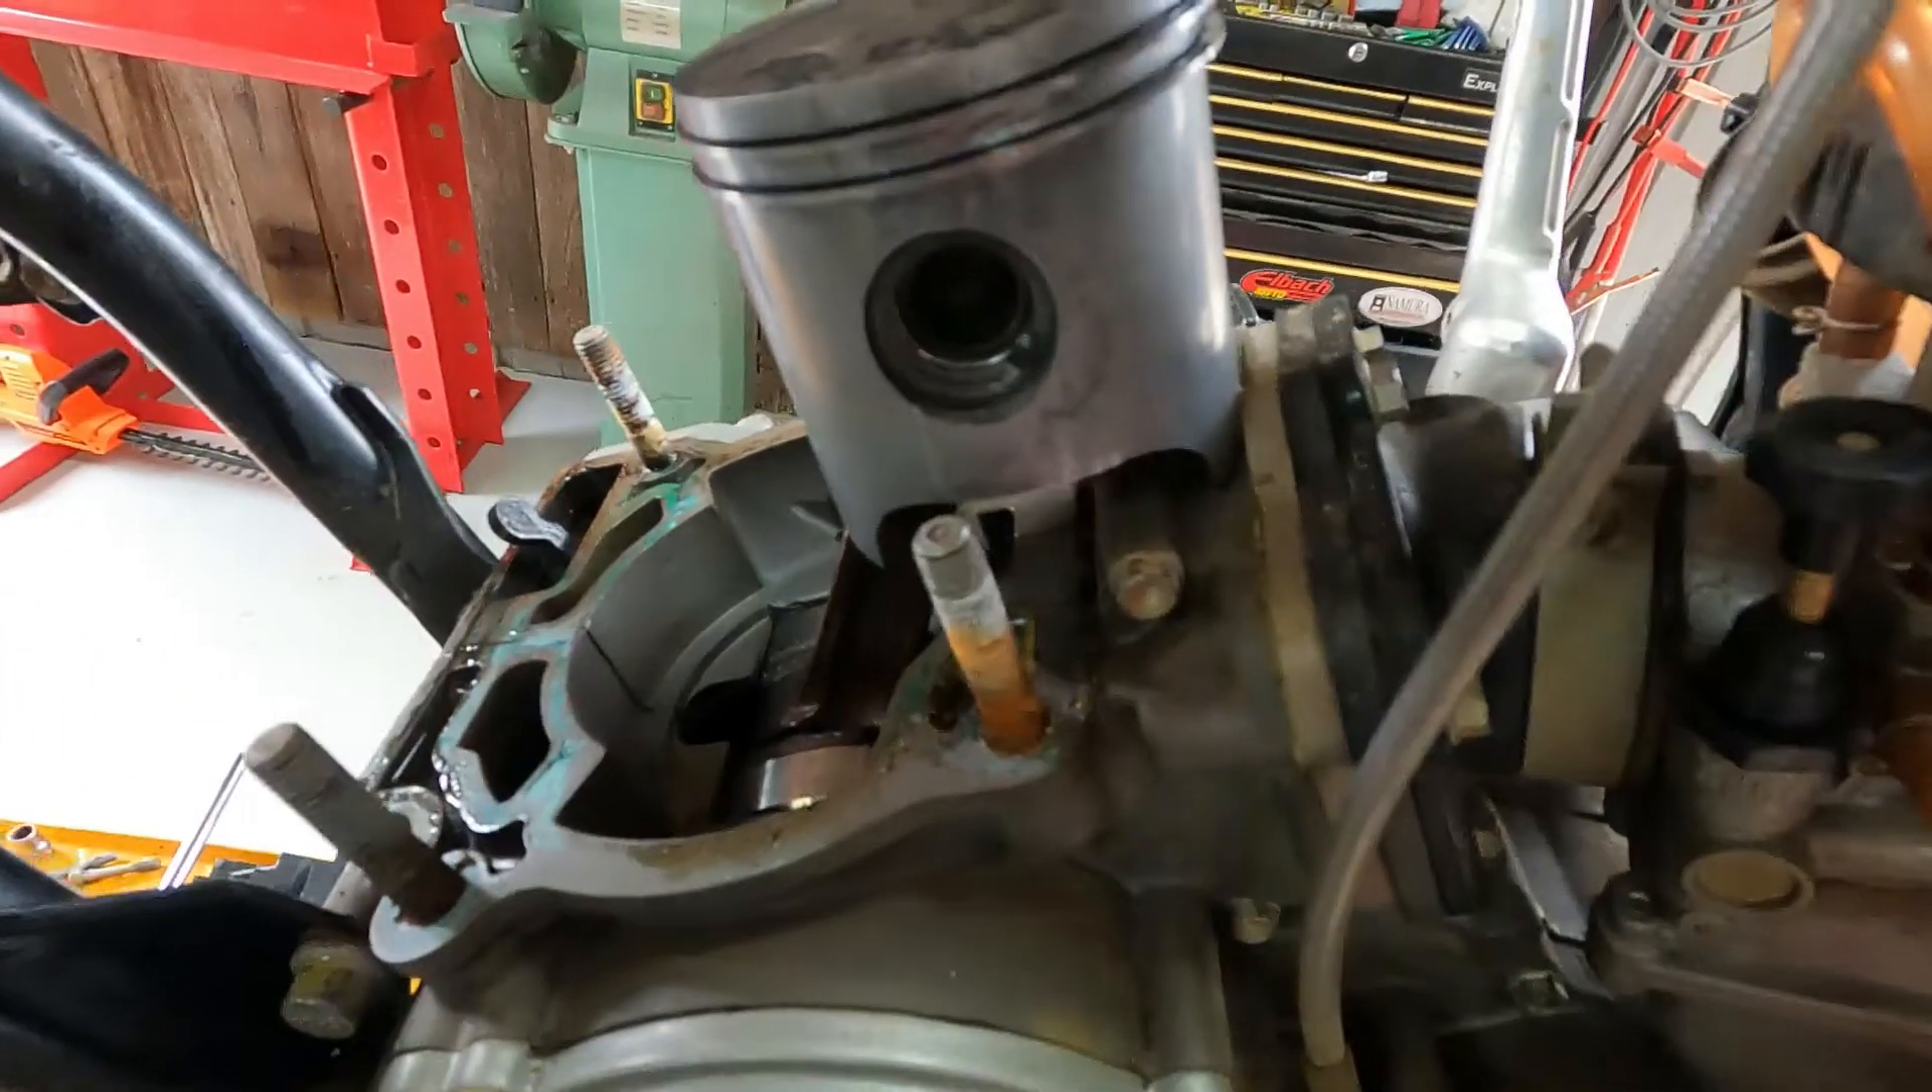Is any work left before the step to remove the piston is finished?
Yes.